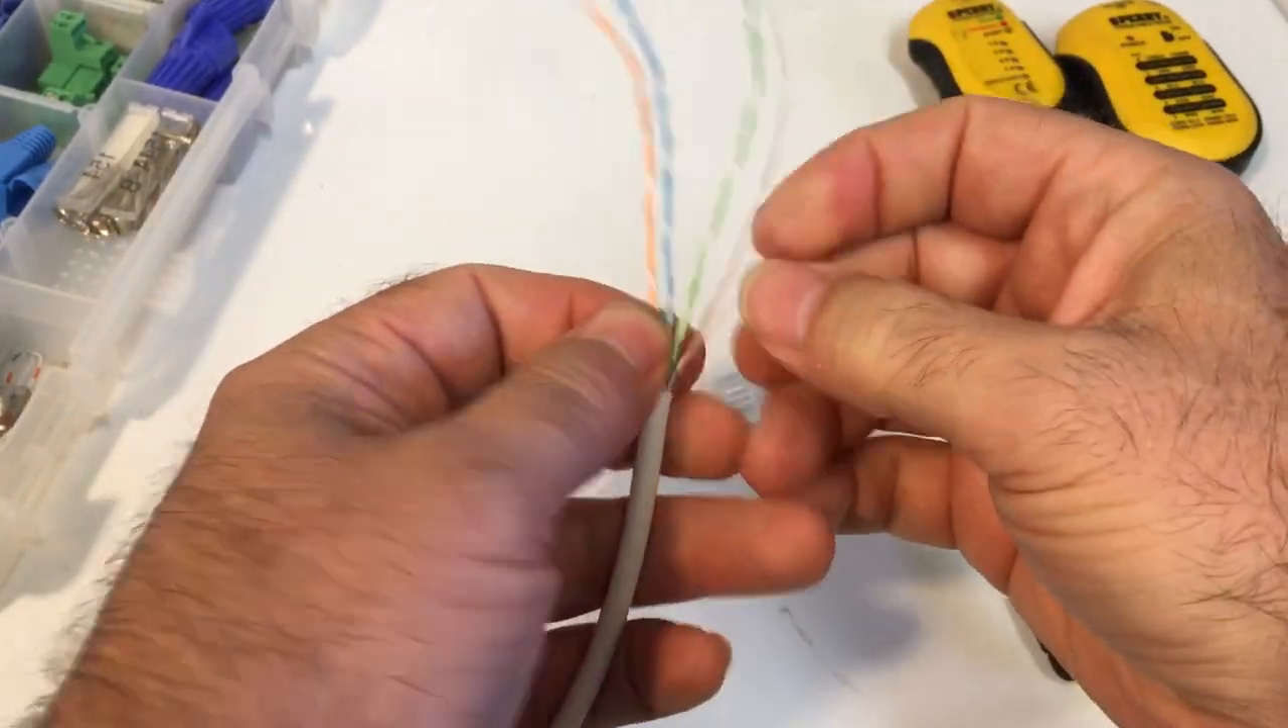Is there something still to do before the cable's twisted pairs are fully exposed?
No.